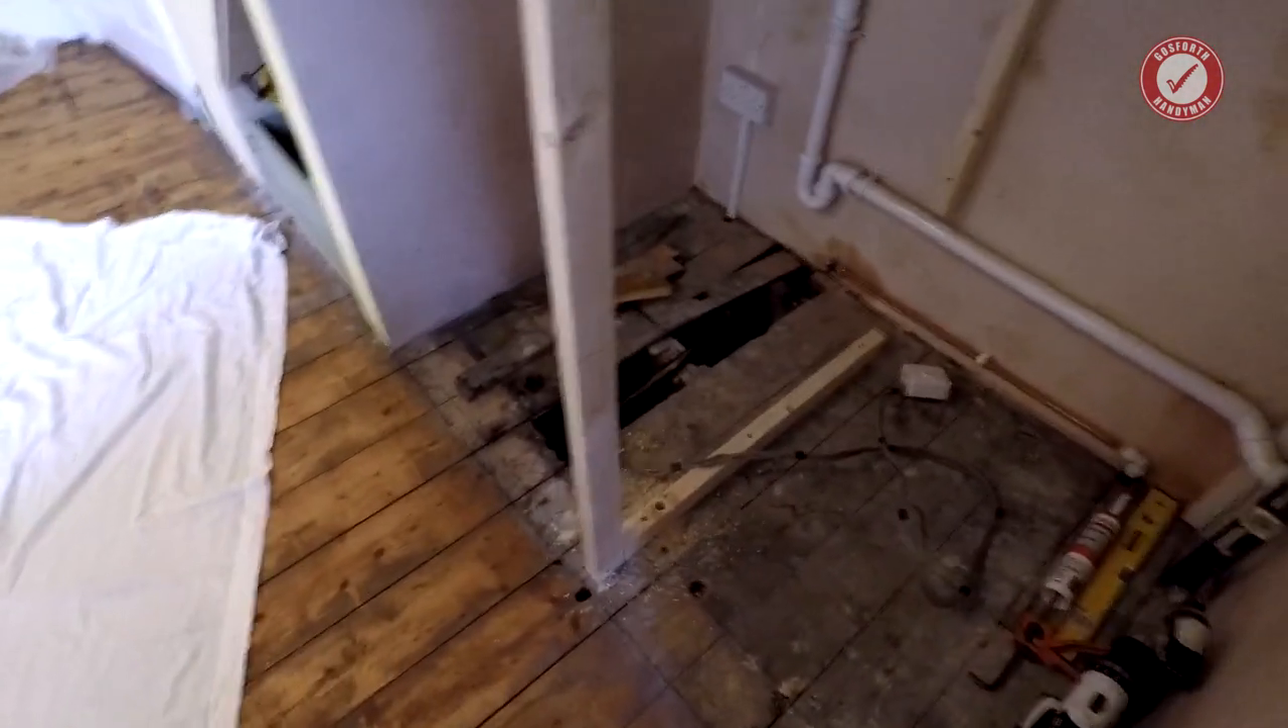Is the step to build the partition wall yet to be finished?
Yes.